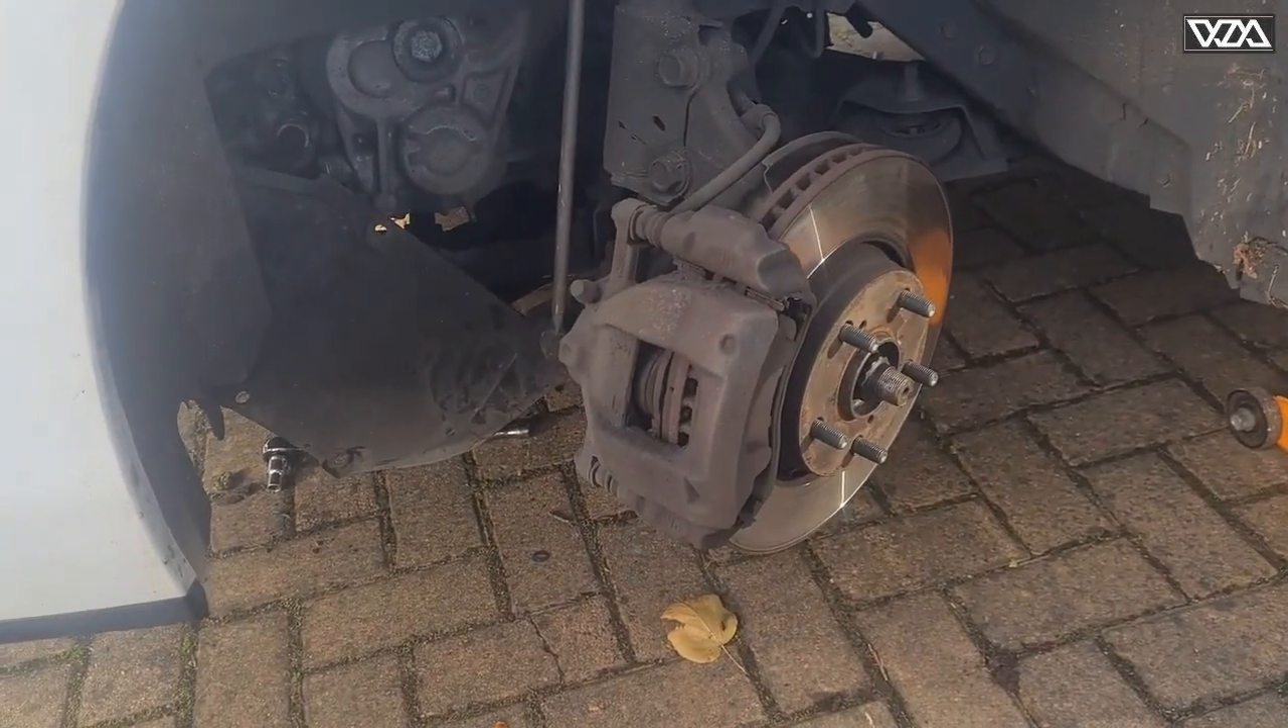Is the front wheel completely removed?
Yes.